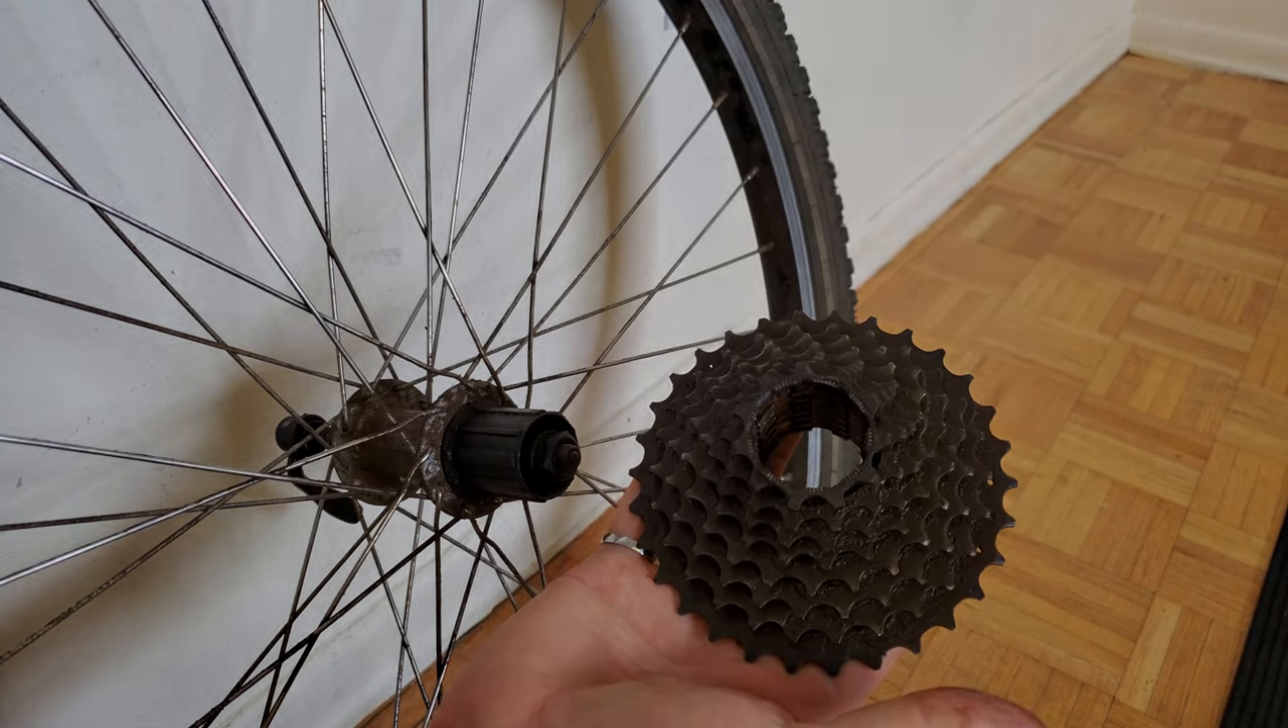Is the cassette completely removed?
Yes.